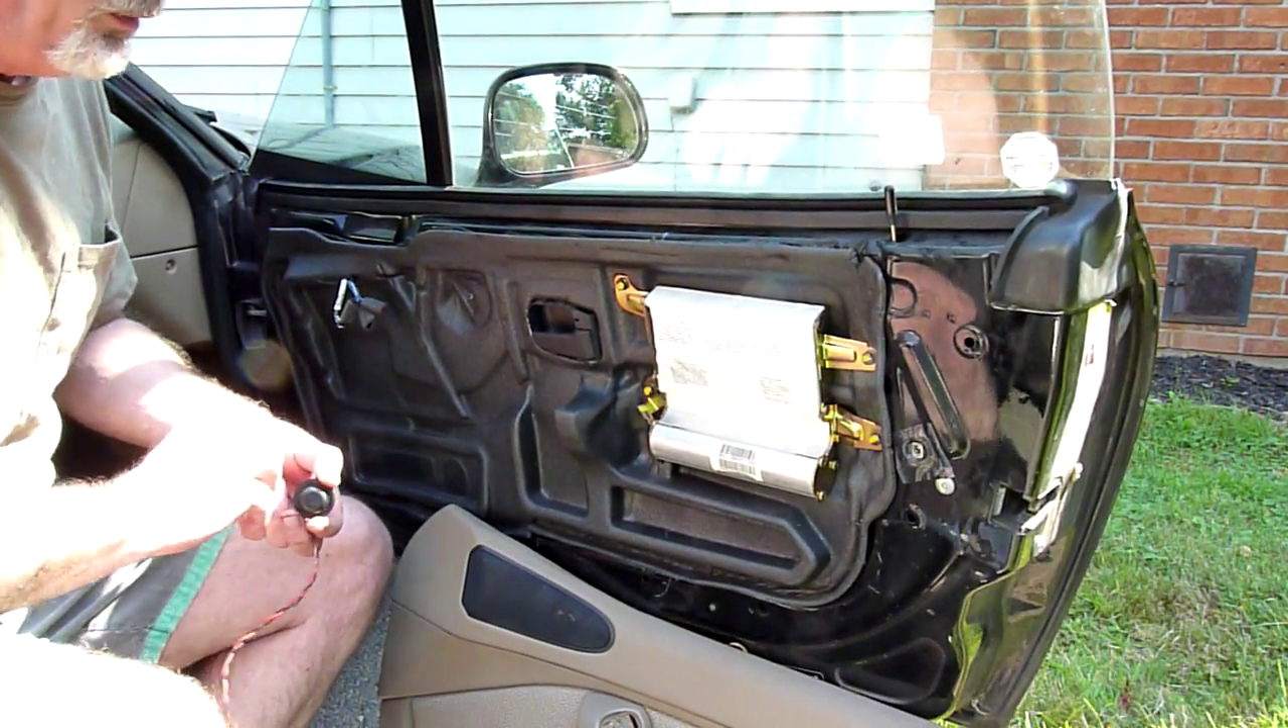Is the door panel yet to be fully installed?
Yes.